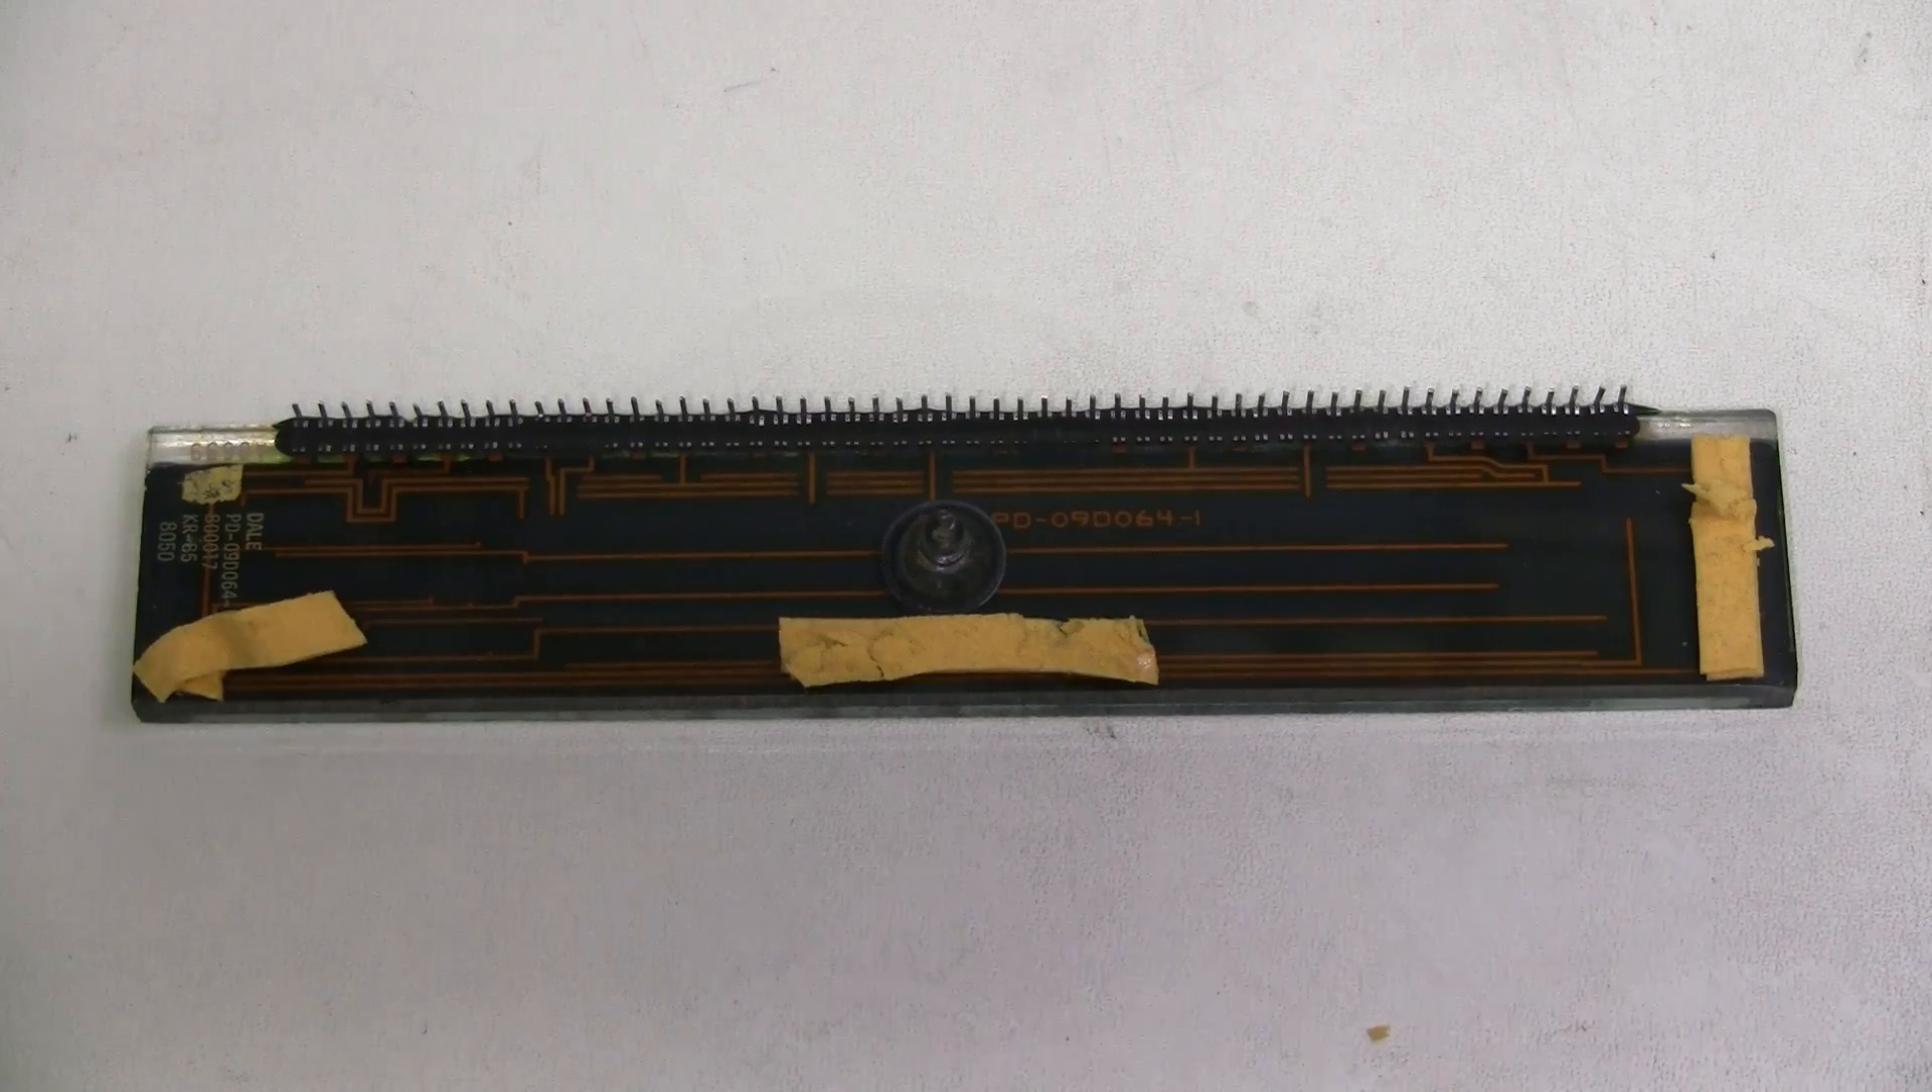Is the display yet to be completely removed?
No.